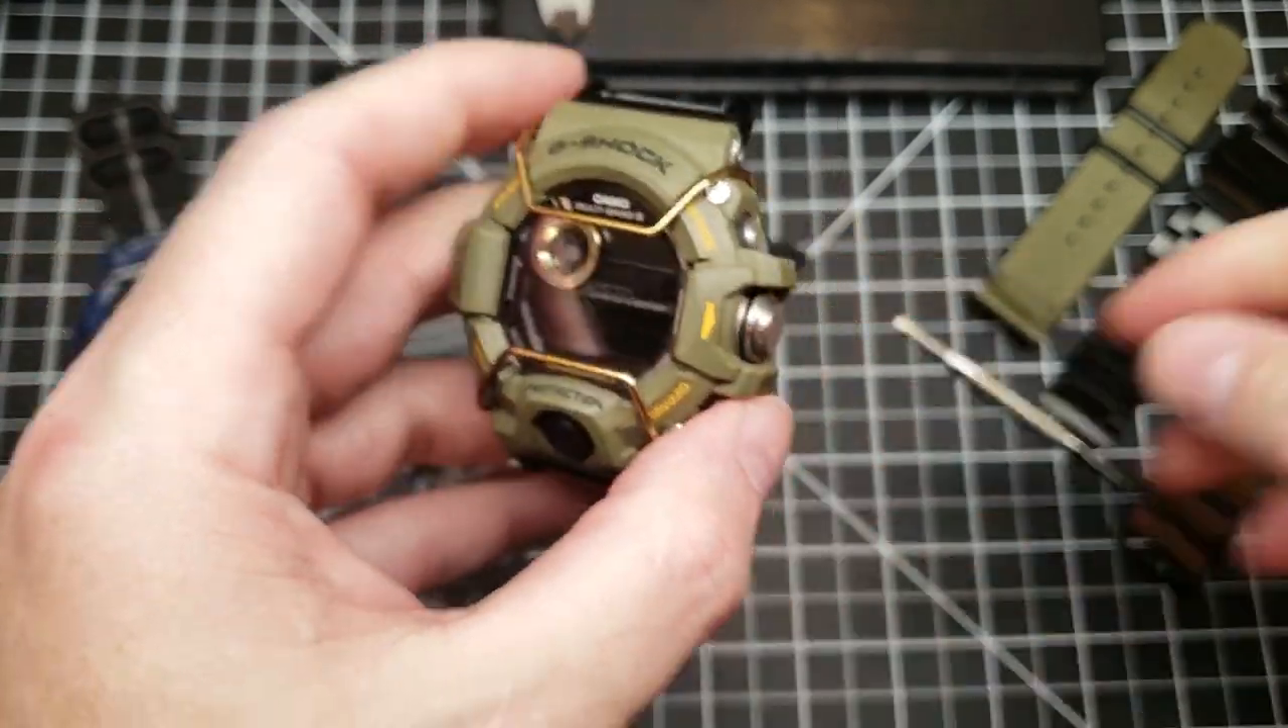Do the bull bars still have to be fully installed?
No.